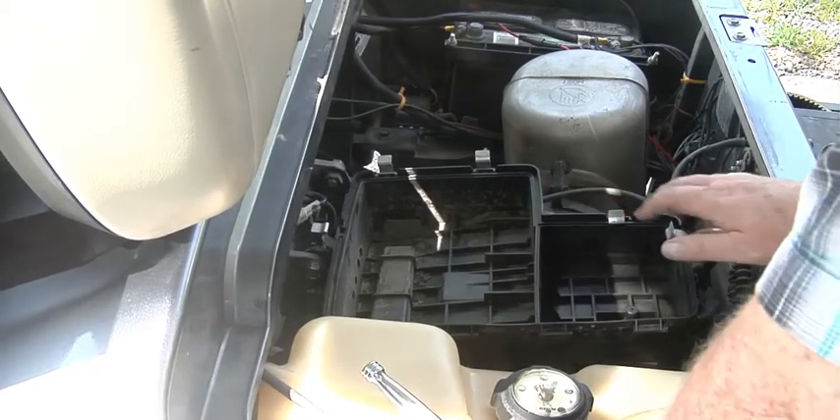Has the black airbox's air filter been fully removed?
Yes.